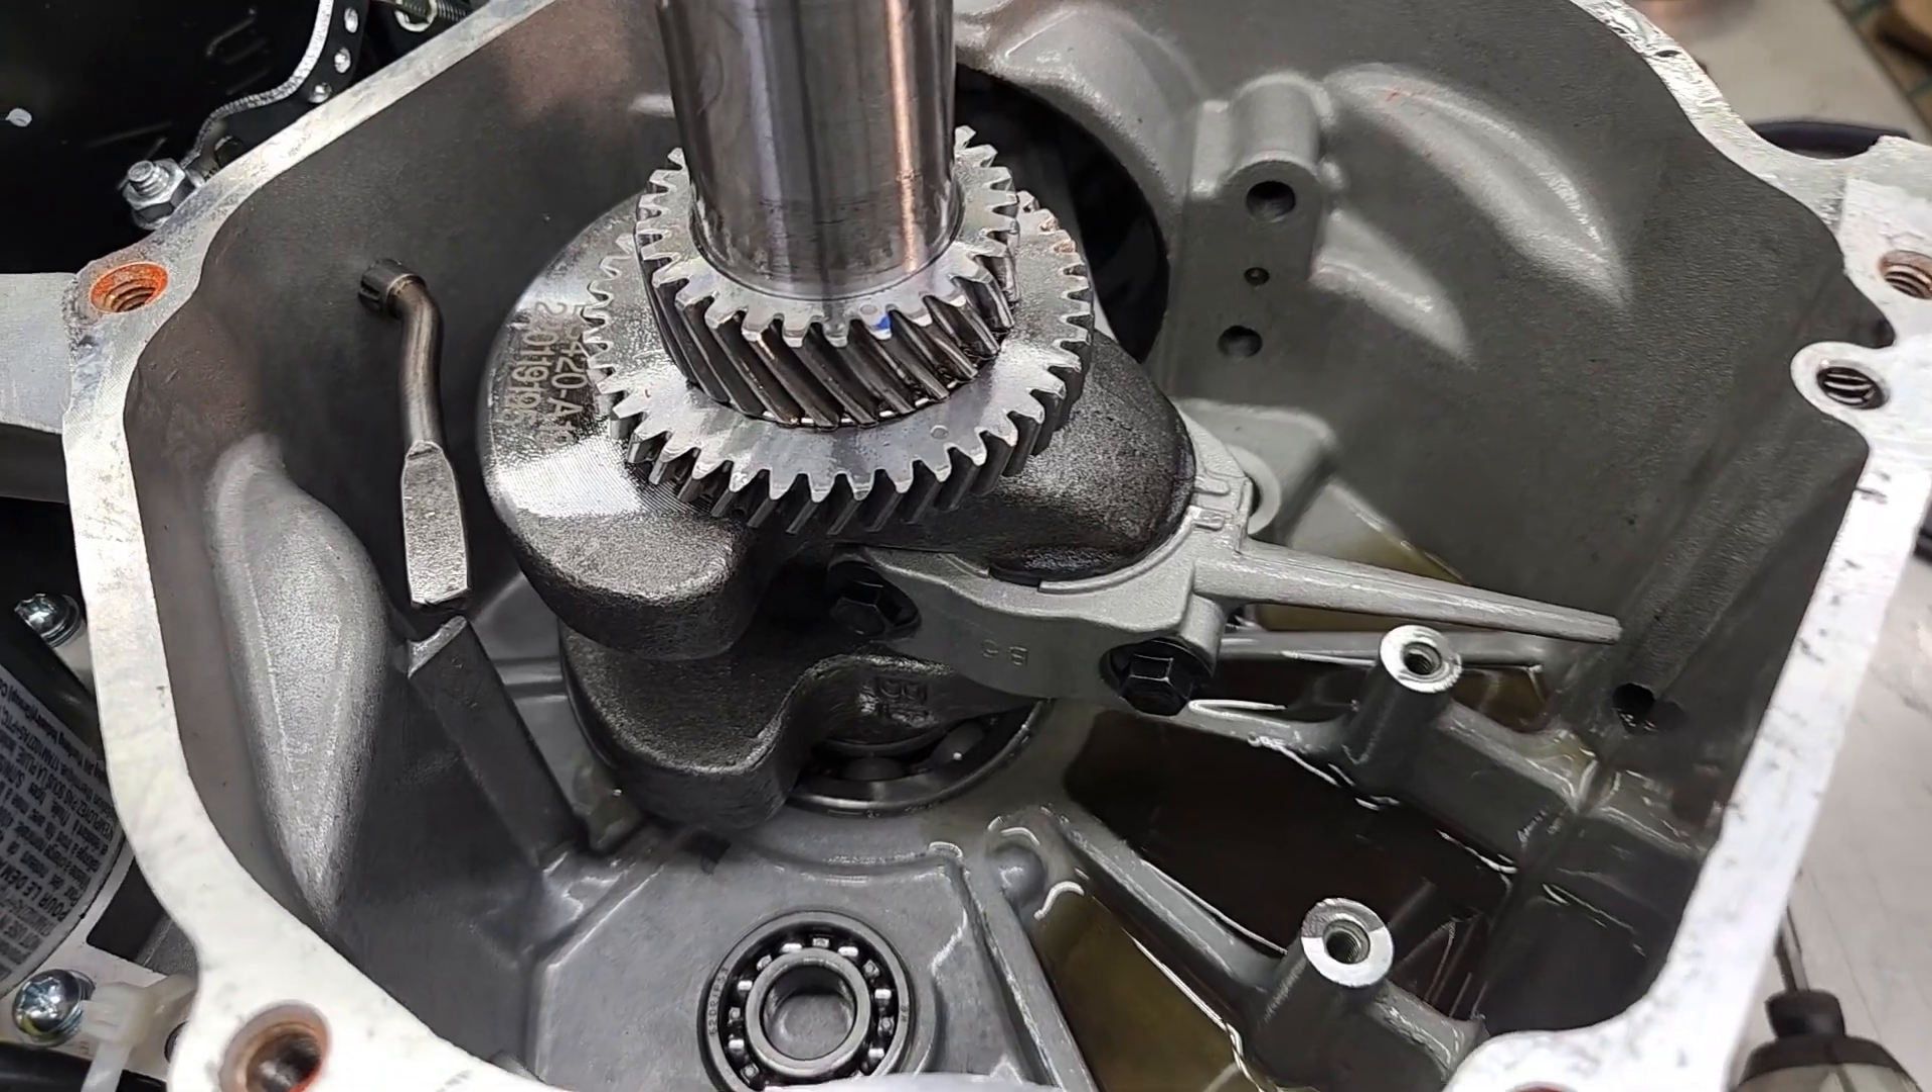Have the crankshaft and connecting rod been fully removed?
No.